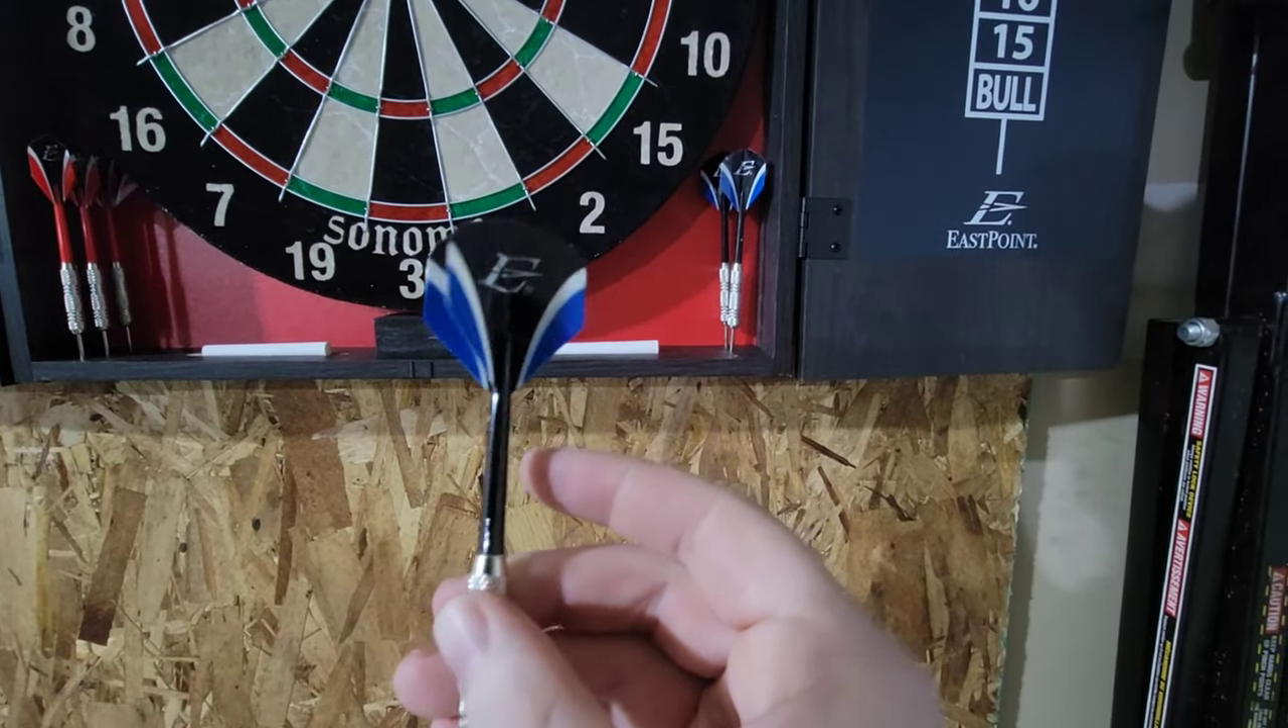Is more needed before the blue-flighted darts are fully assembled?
No.